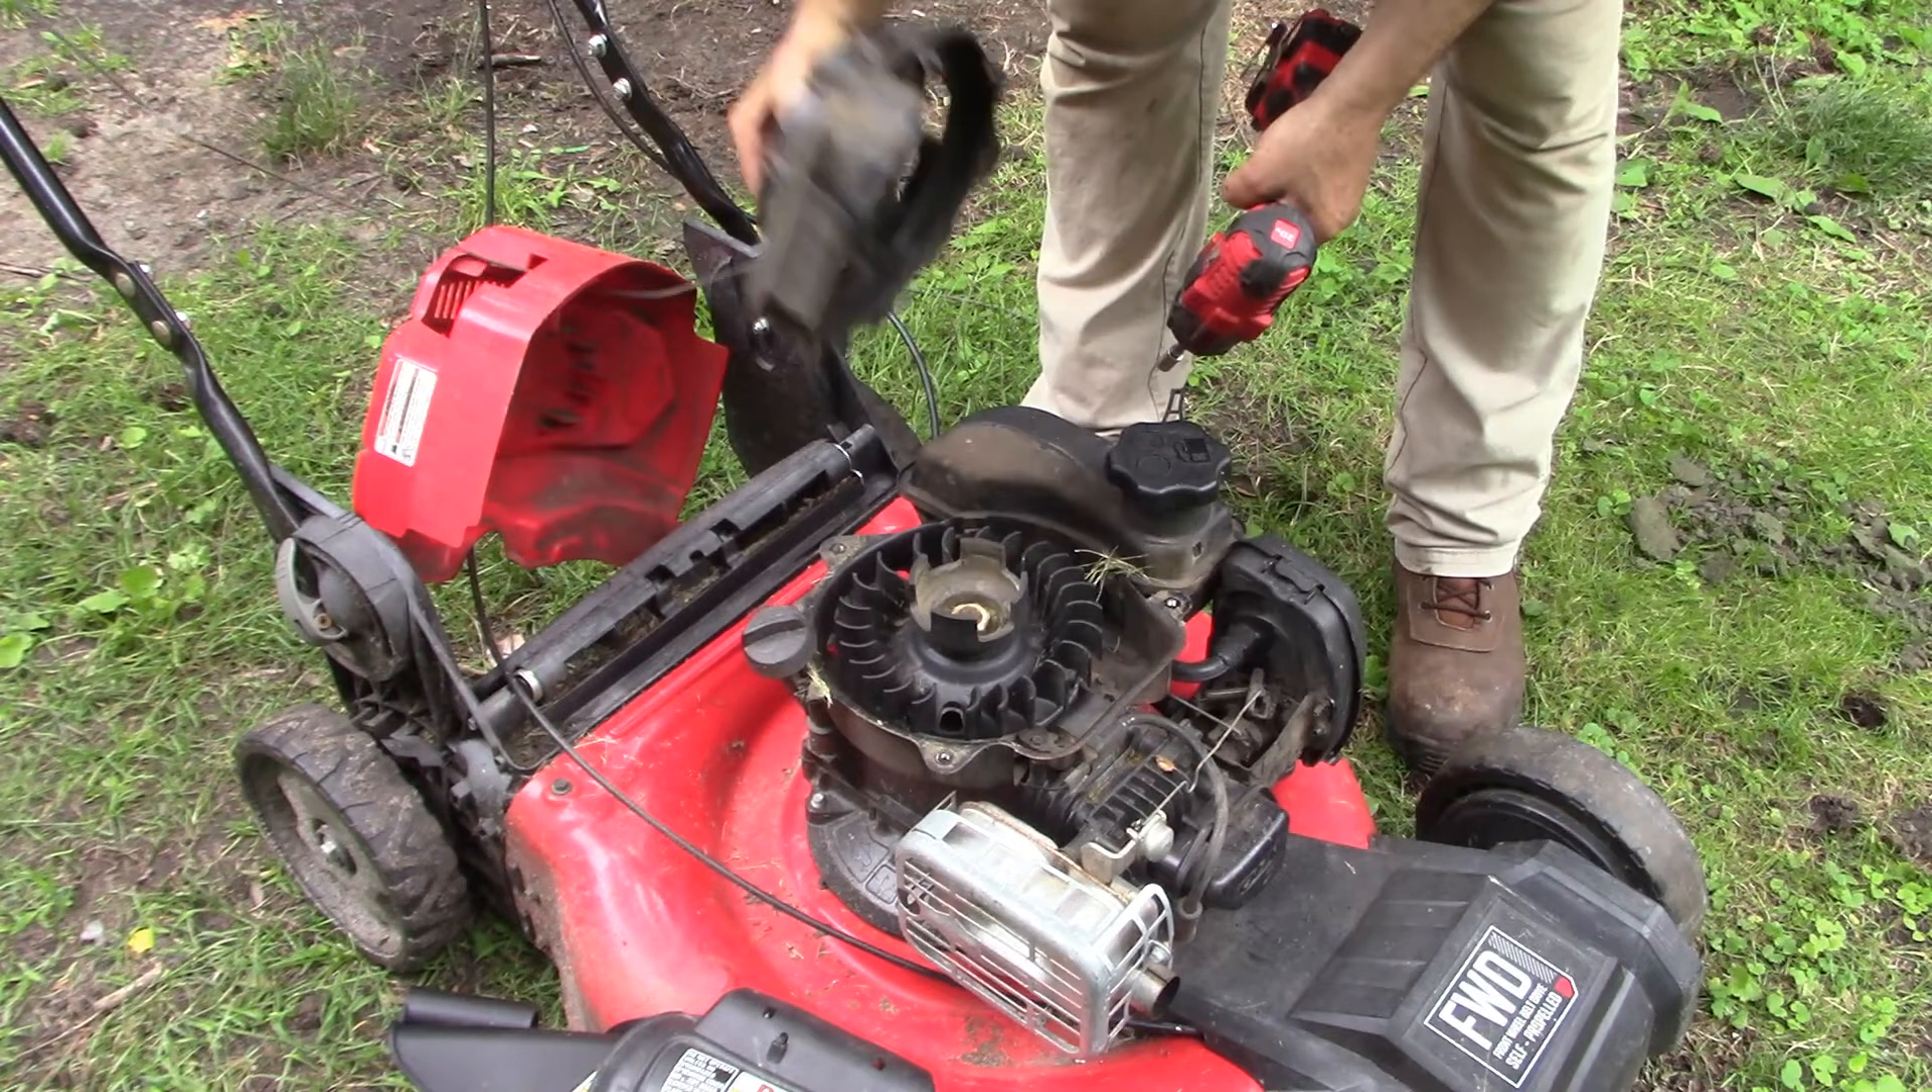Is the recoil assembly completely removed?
Yes.